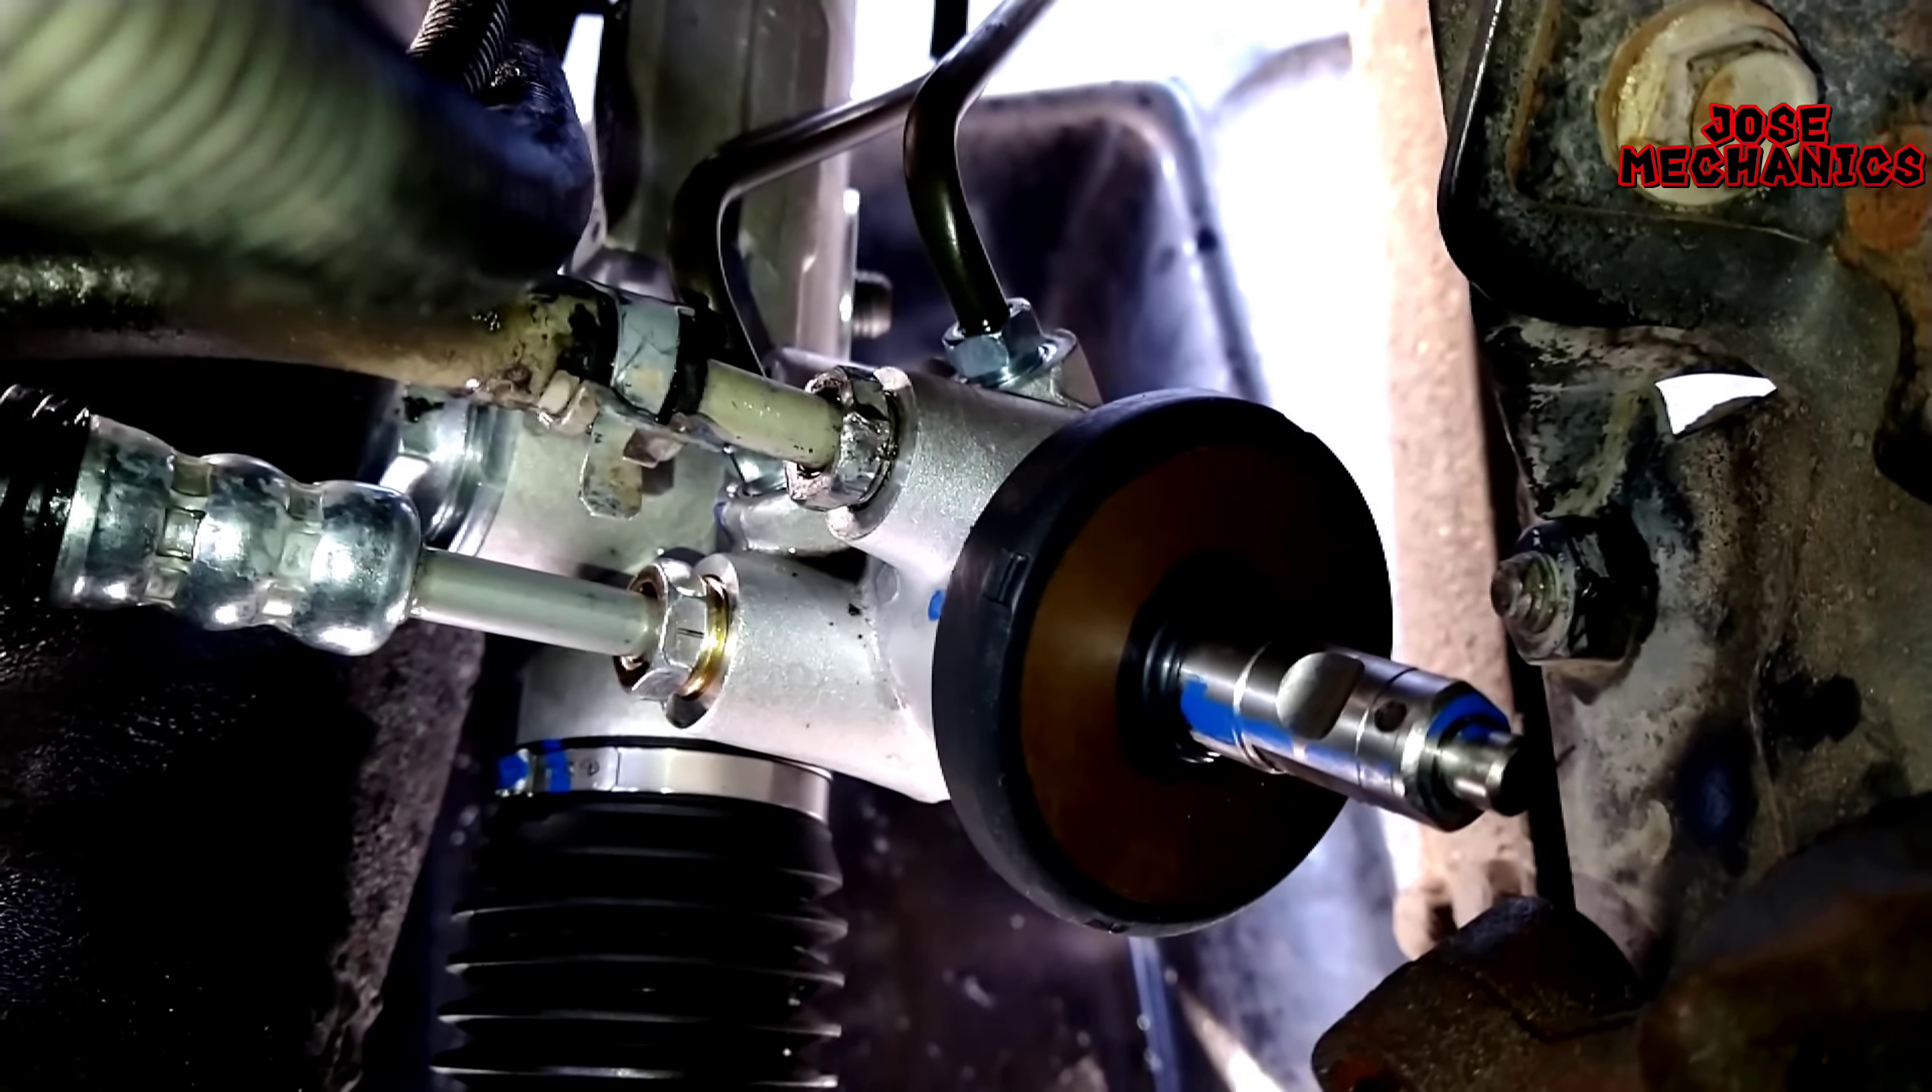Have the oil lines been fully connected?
Yes.